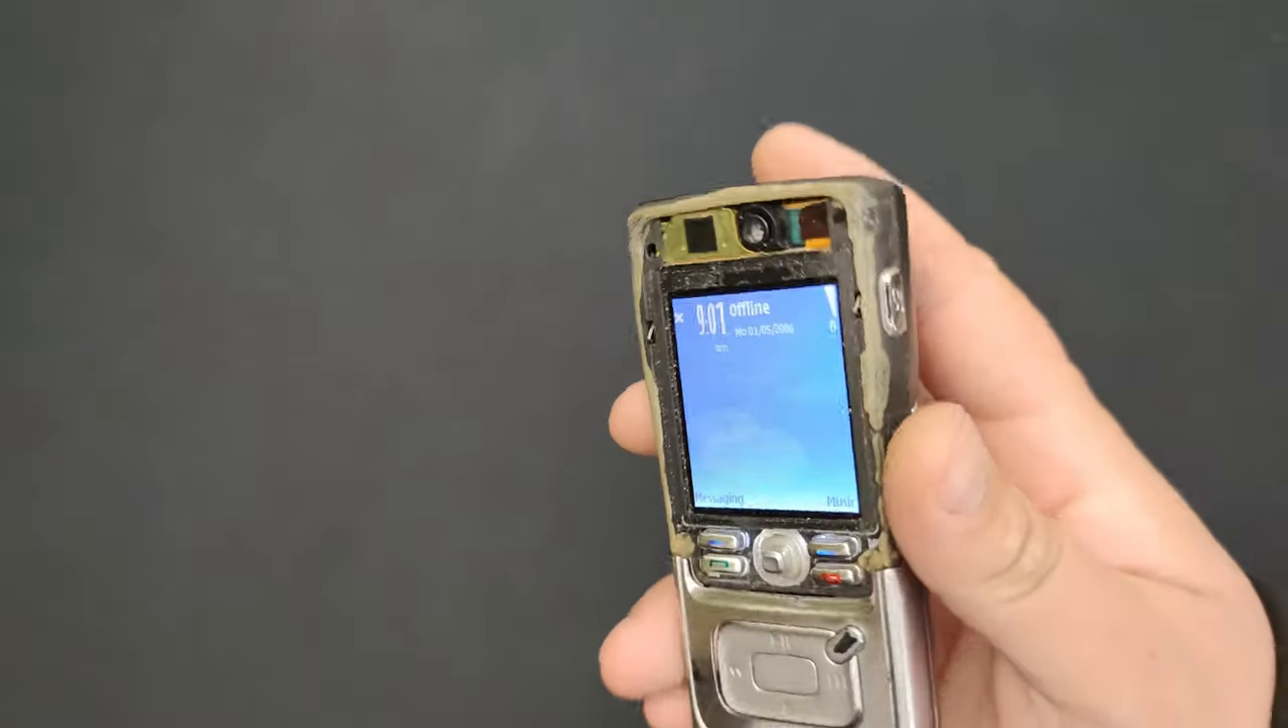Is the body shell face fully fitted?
No.